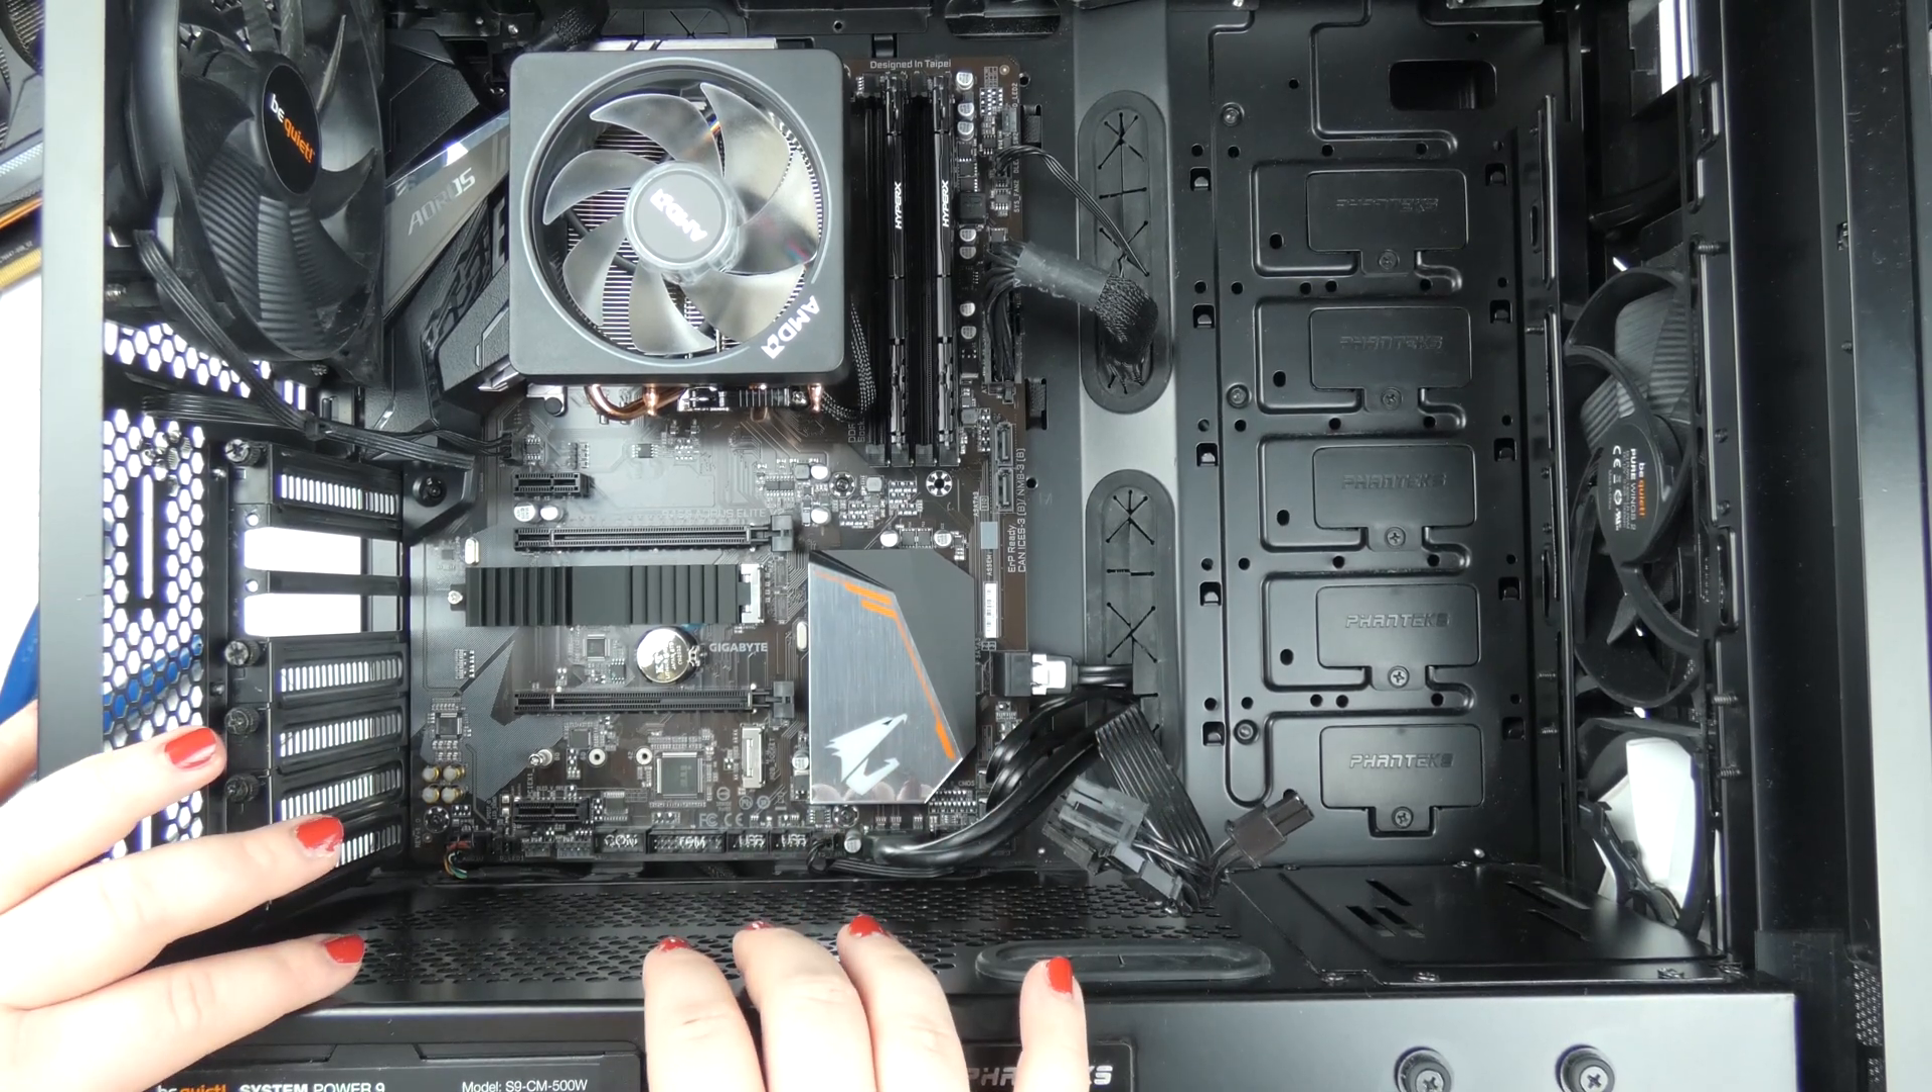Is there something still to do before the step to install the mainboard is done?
No.